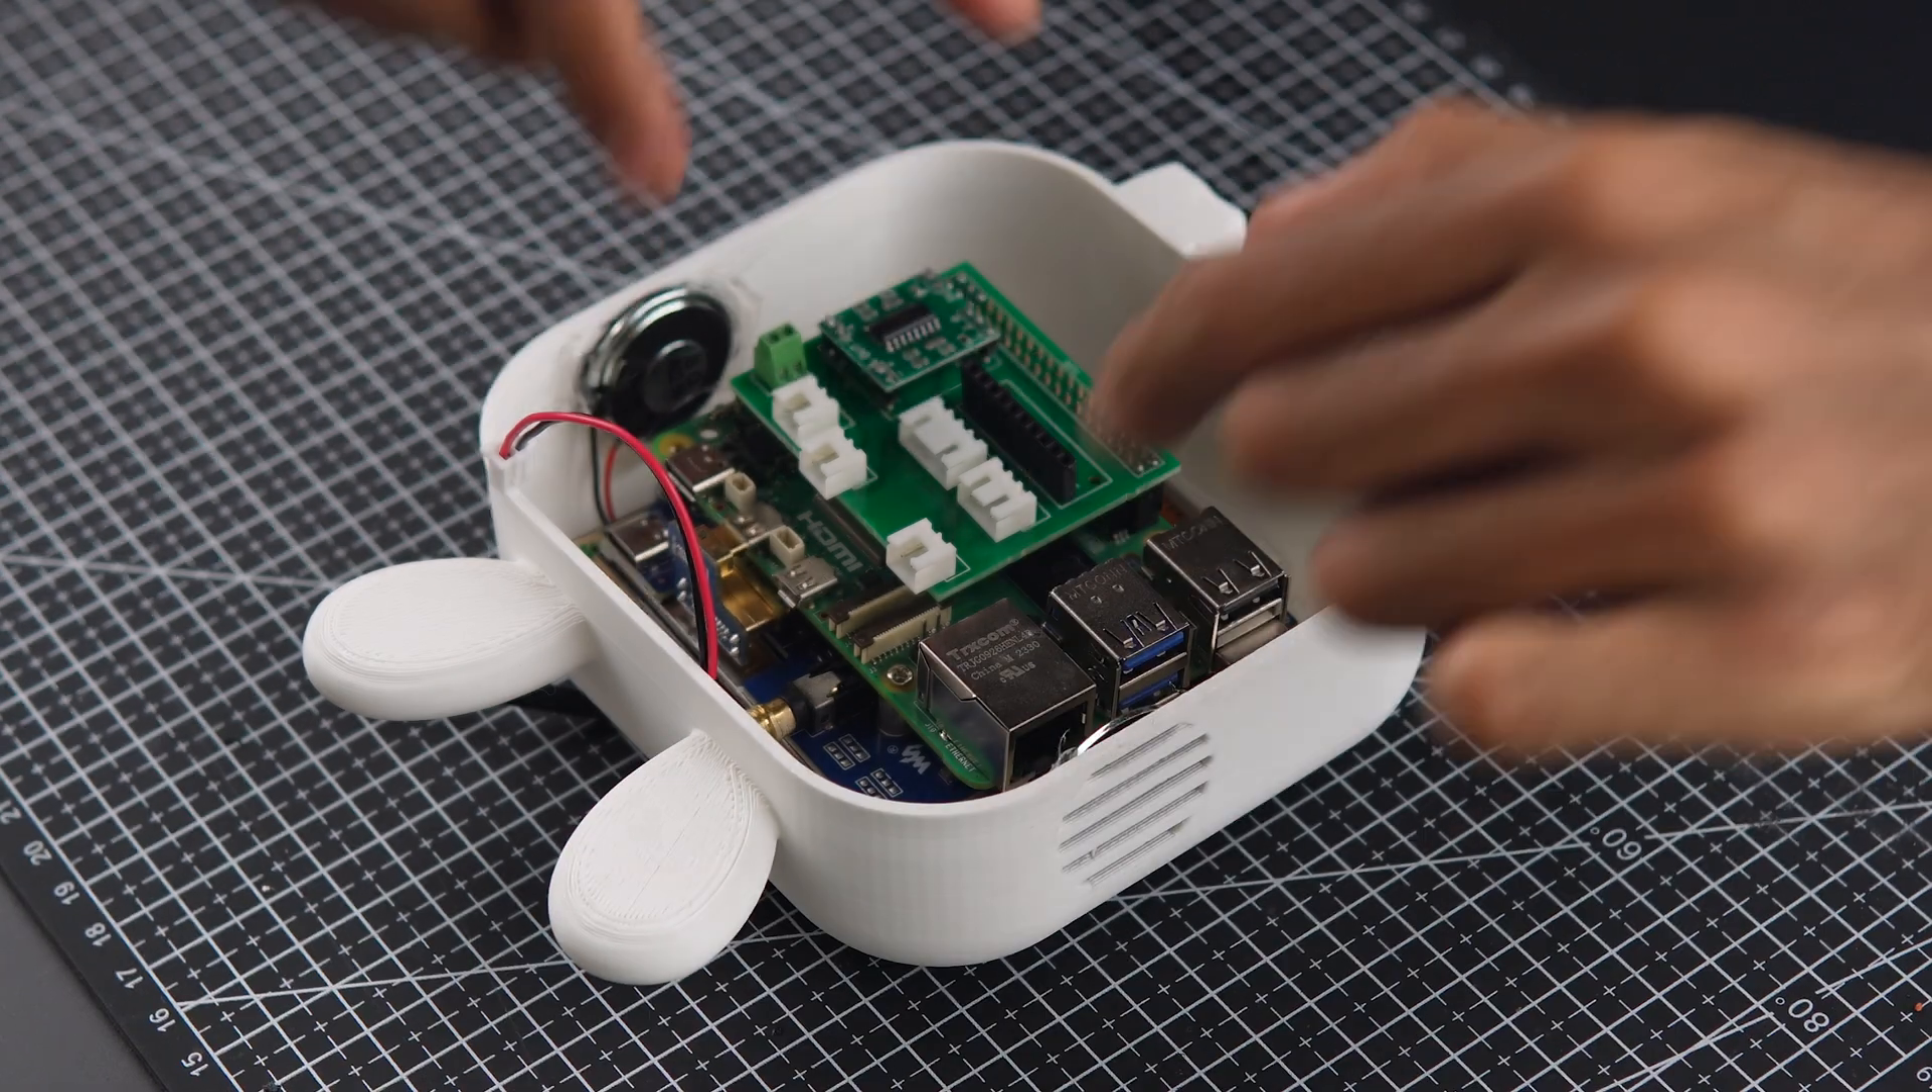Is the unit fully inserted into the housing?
Yes.